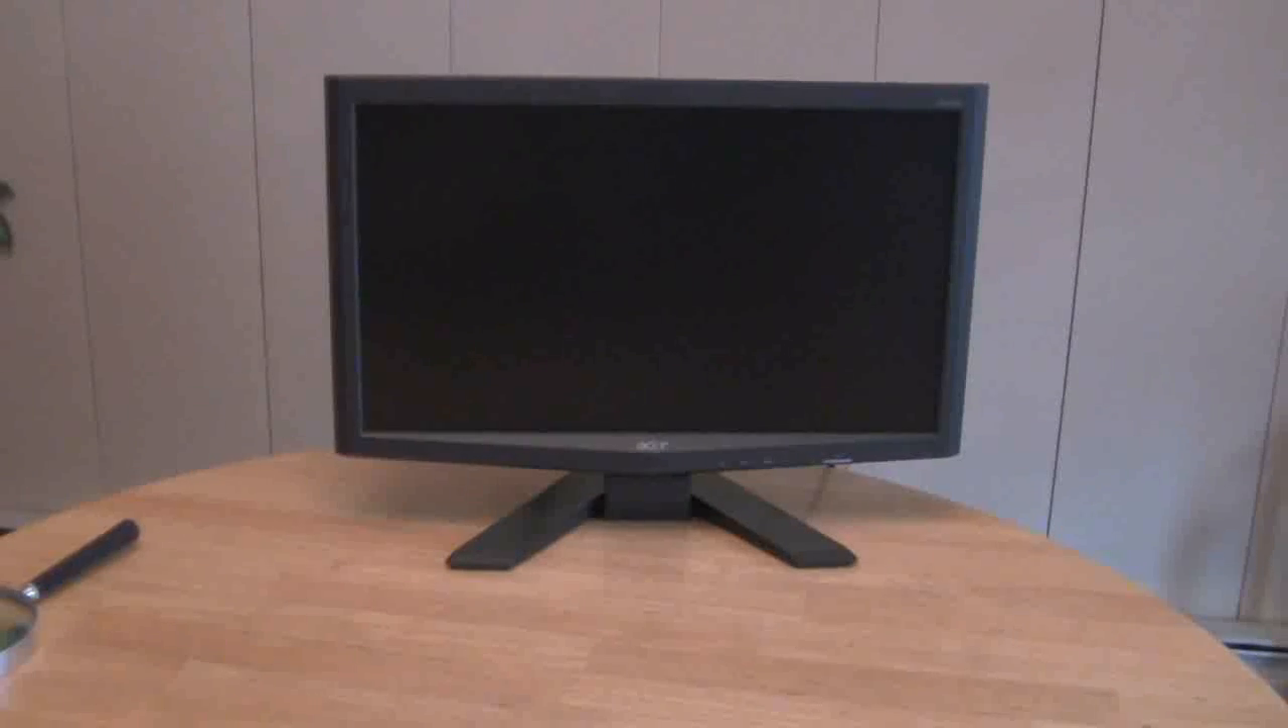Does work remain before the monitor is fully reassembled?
No.